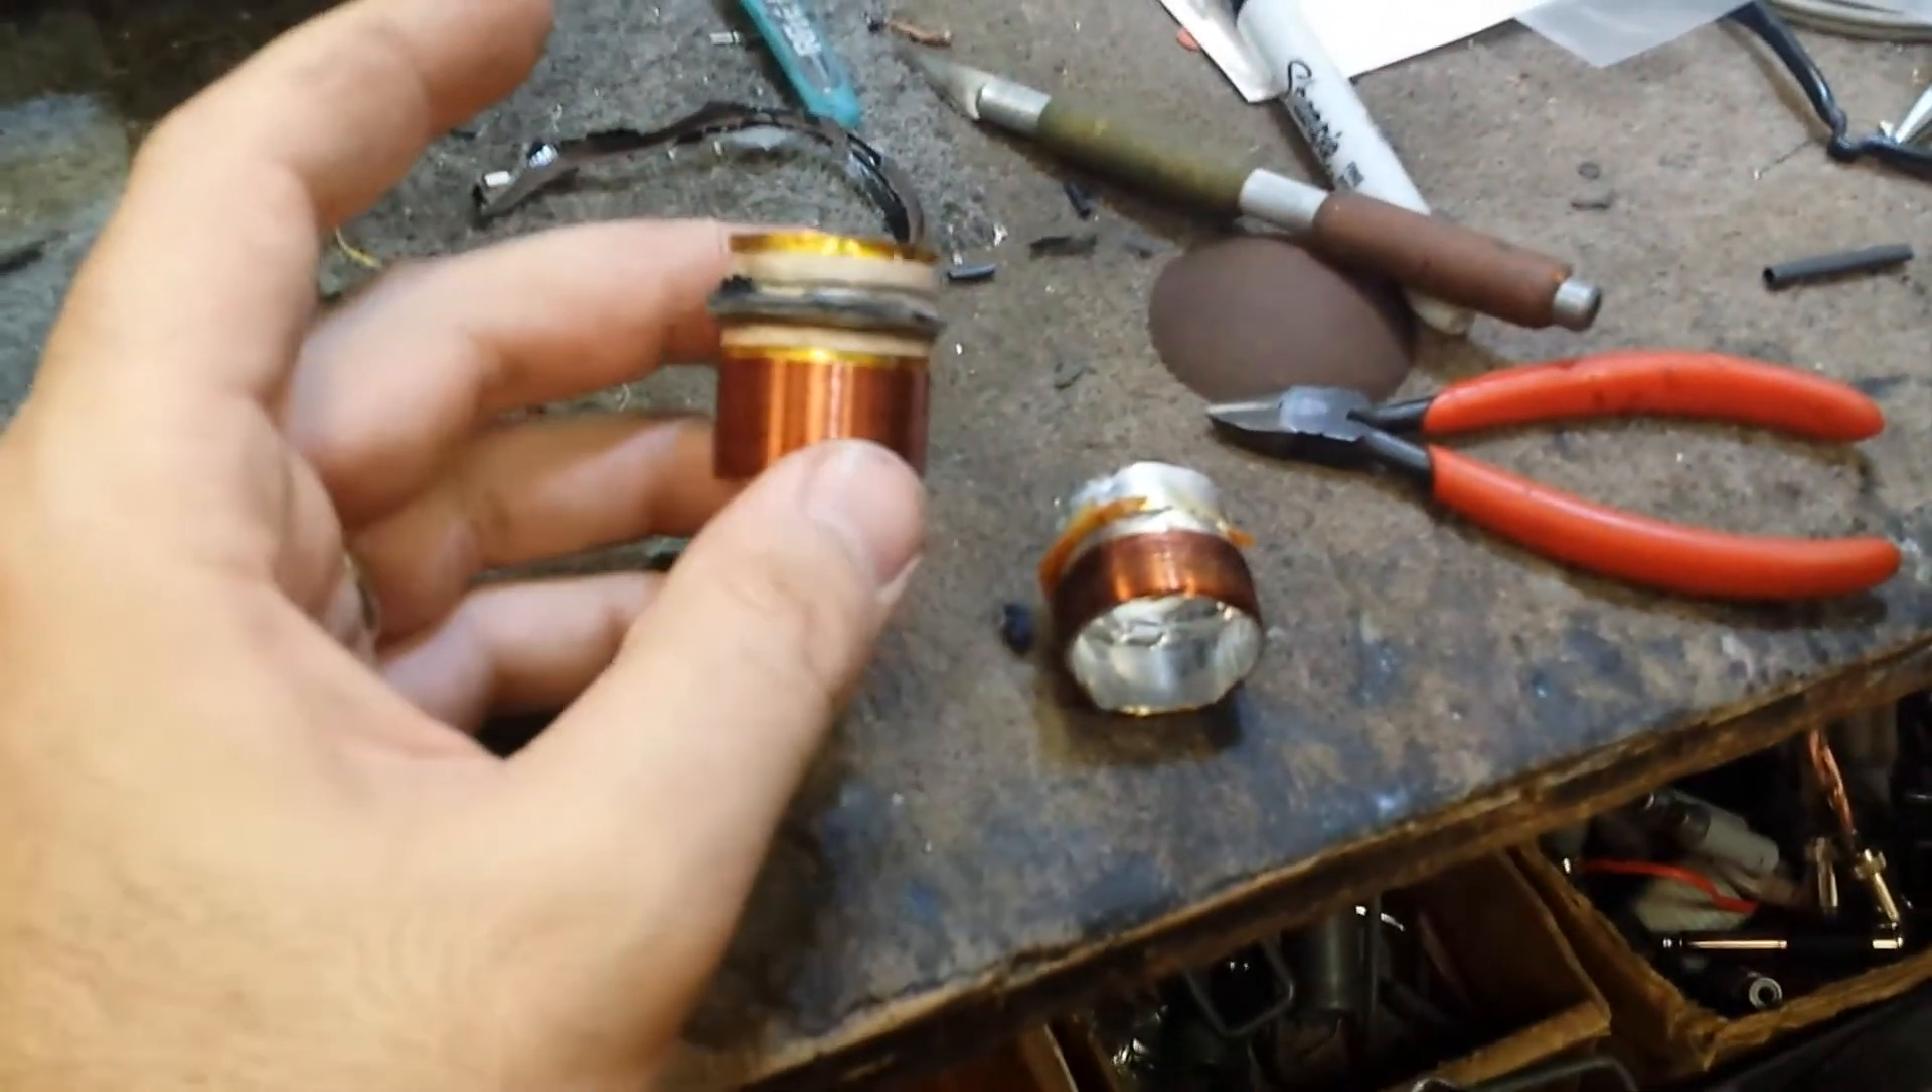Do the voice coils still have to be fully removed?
No.